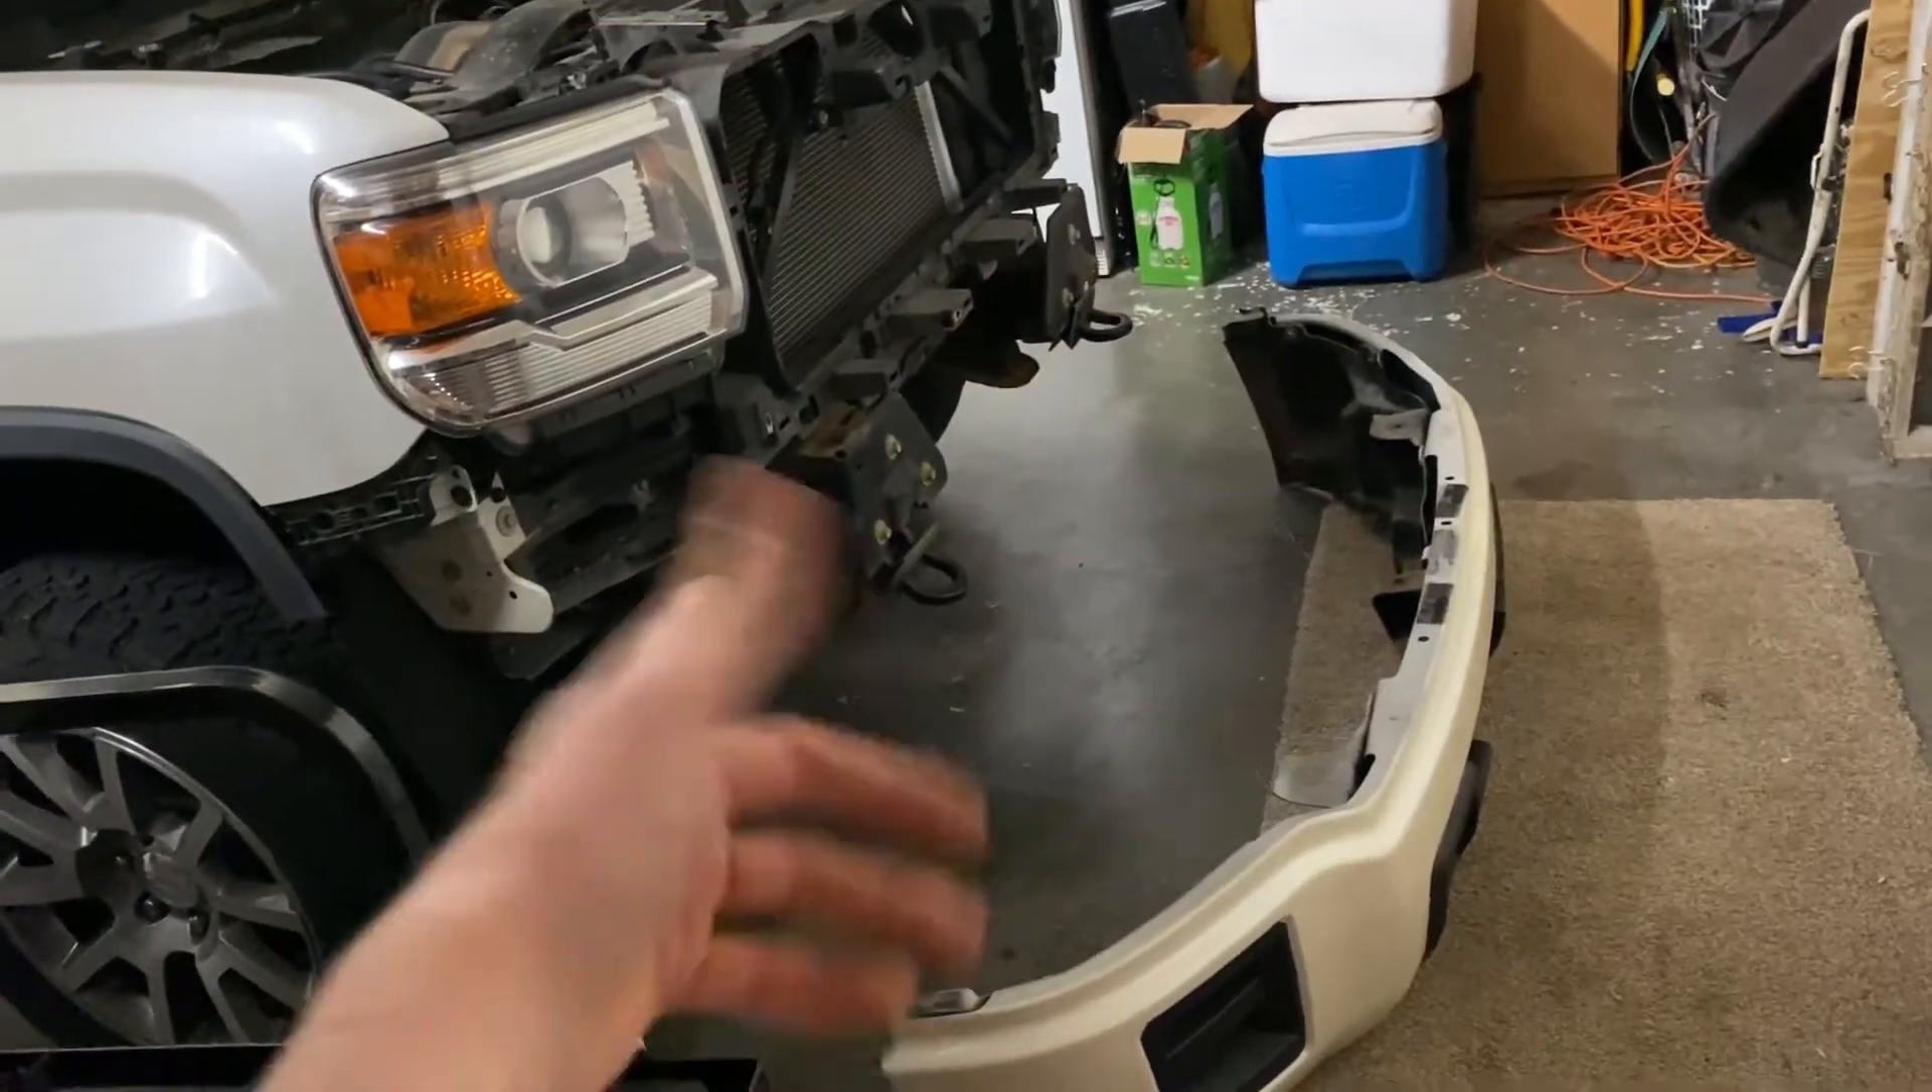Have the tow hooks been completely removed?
No.